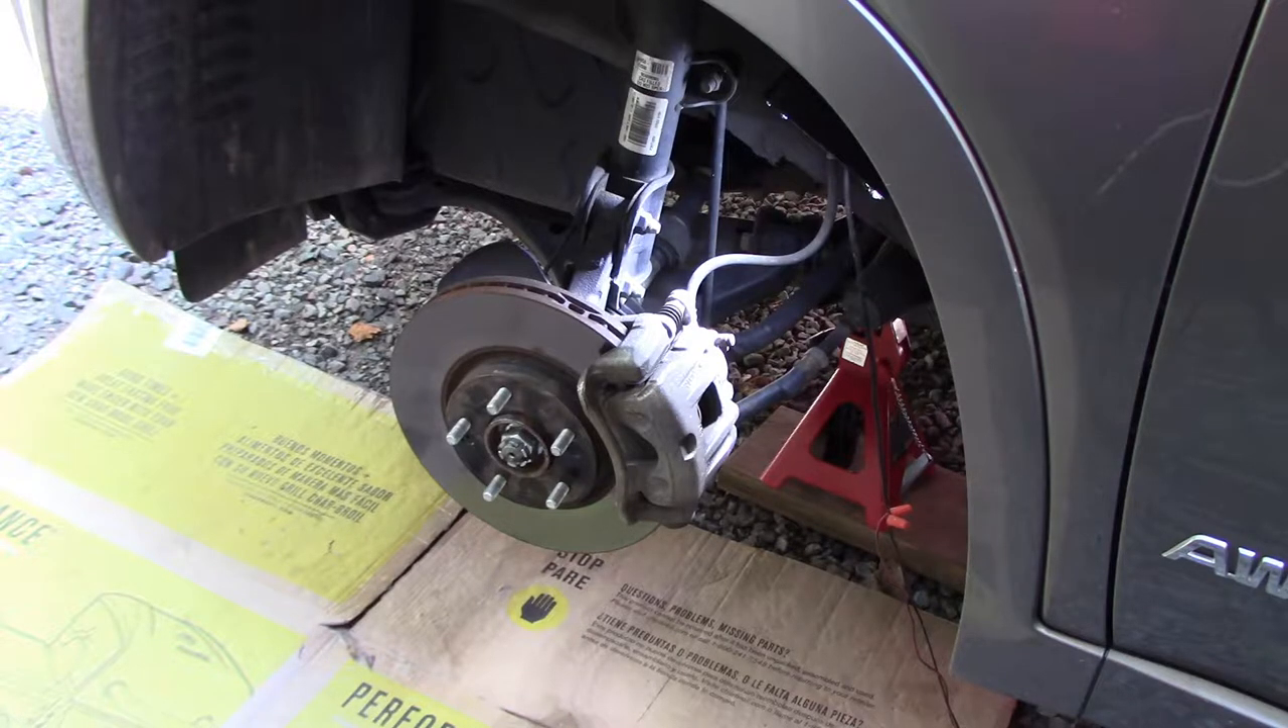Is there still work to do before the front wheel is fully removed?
No.